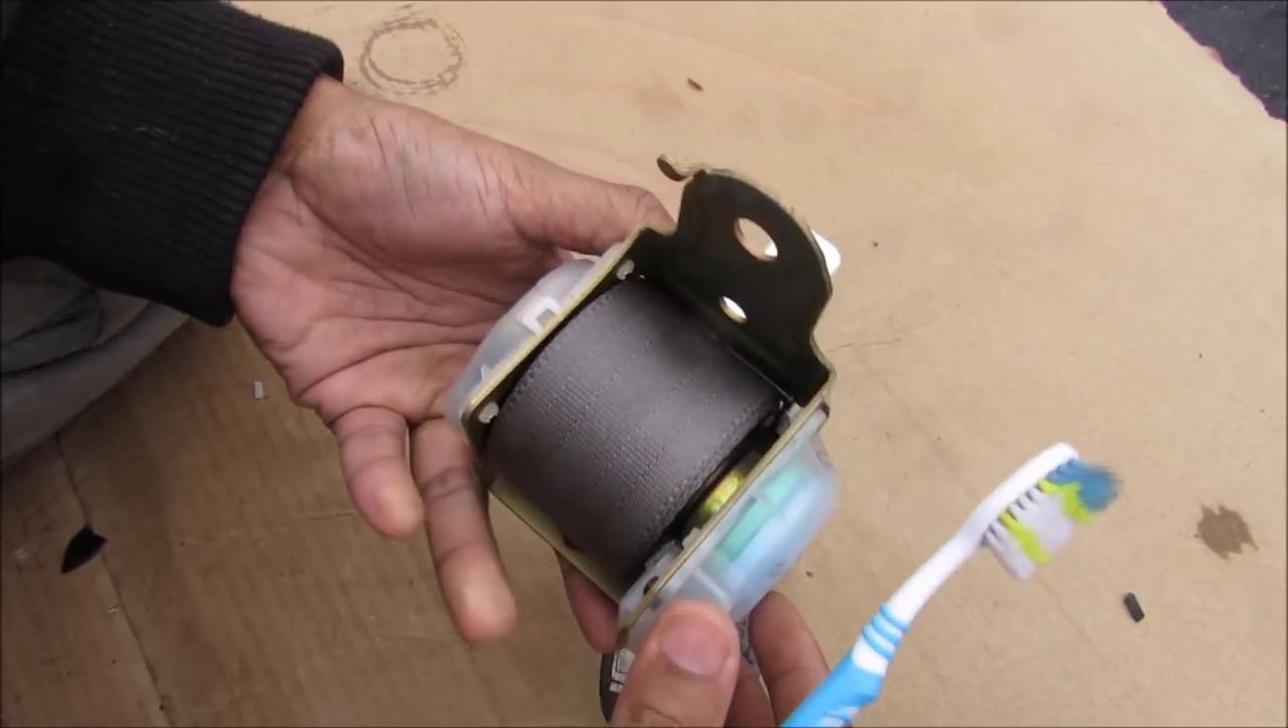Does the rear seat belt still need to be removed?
No.